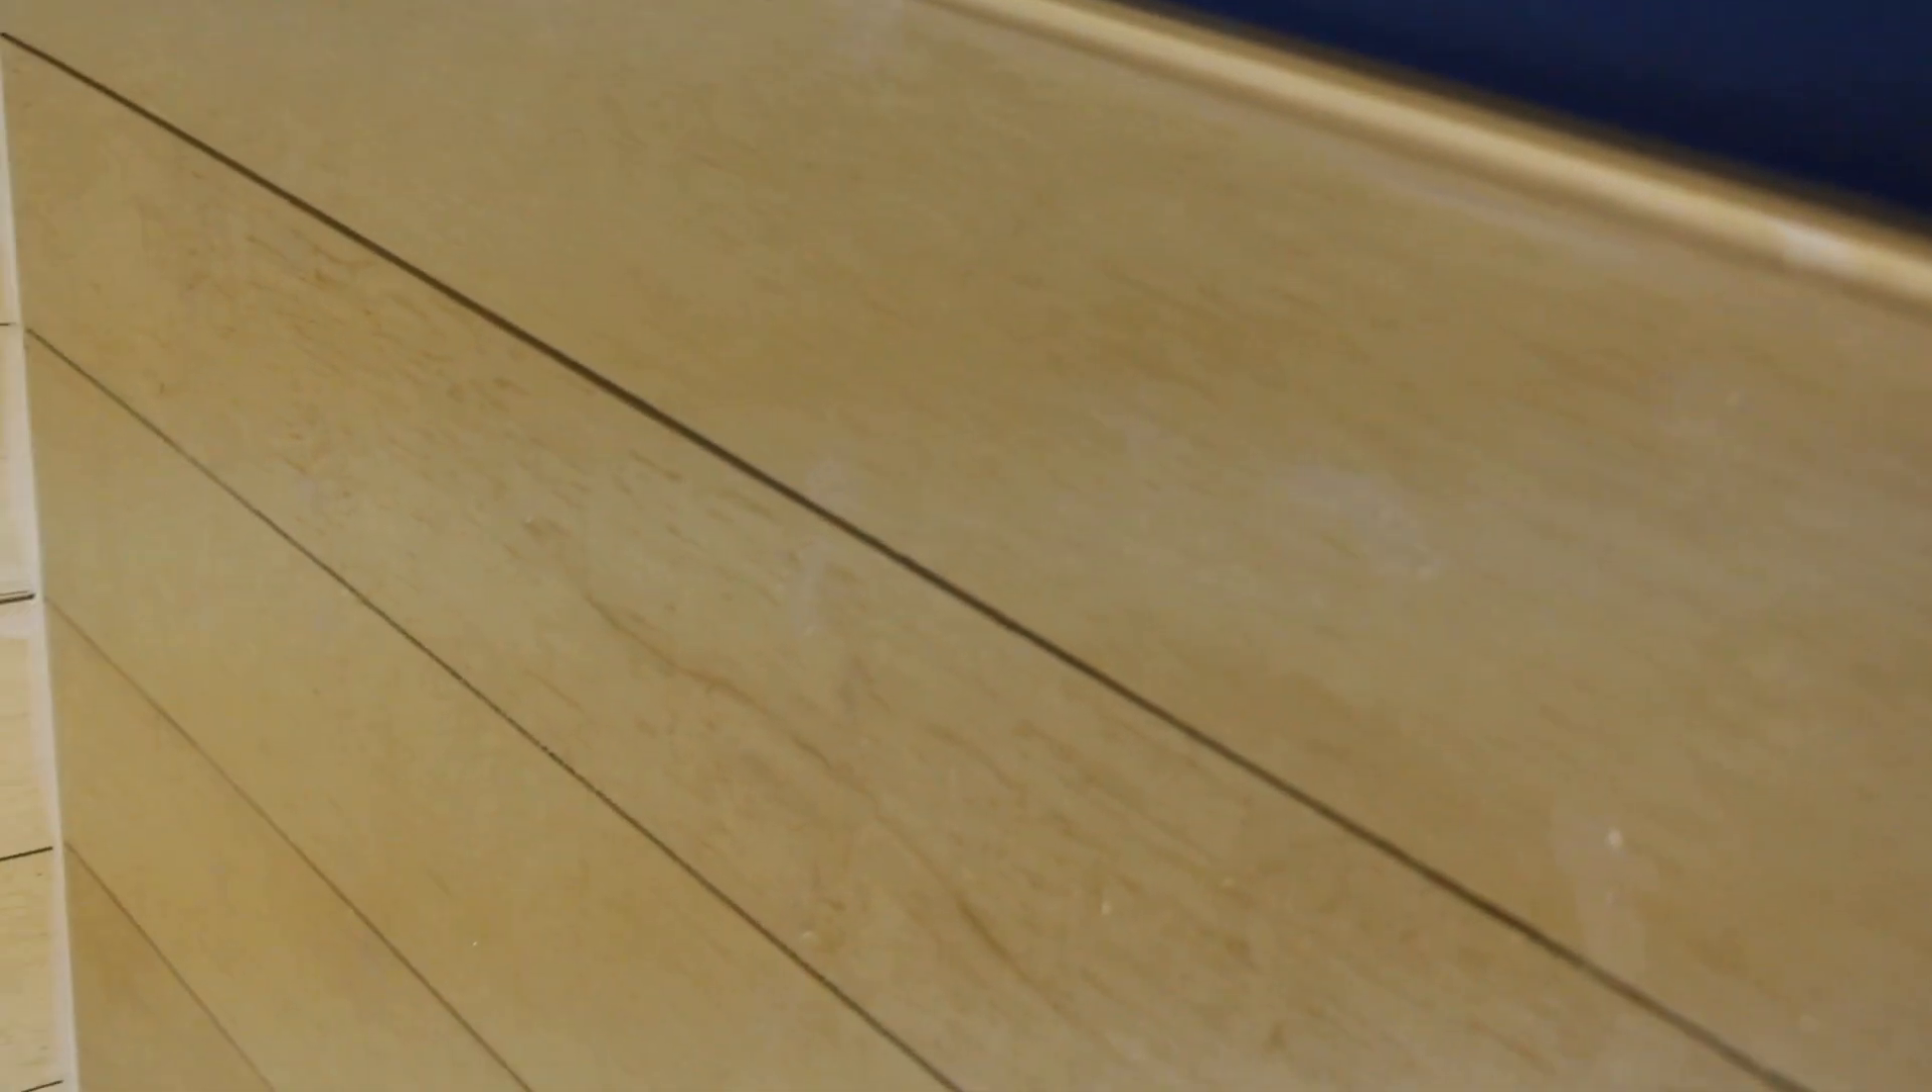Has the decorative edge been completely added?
Yes.